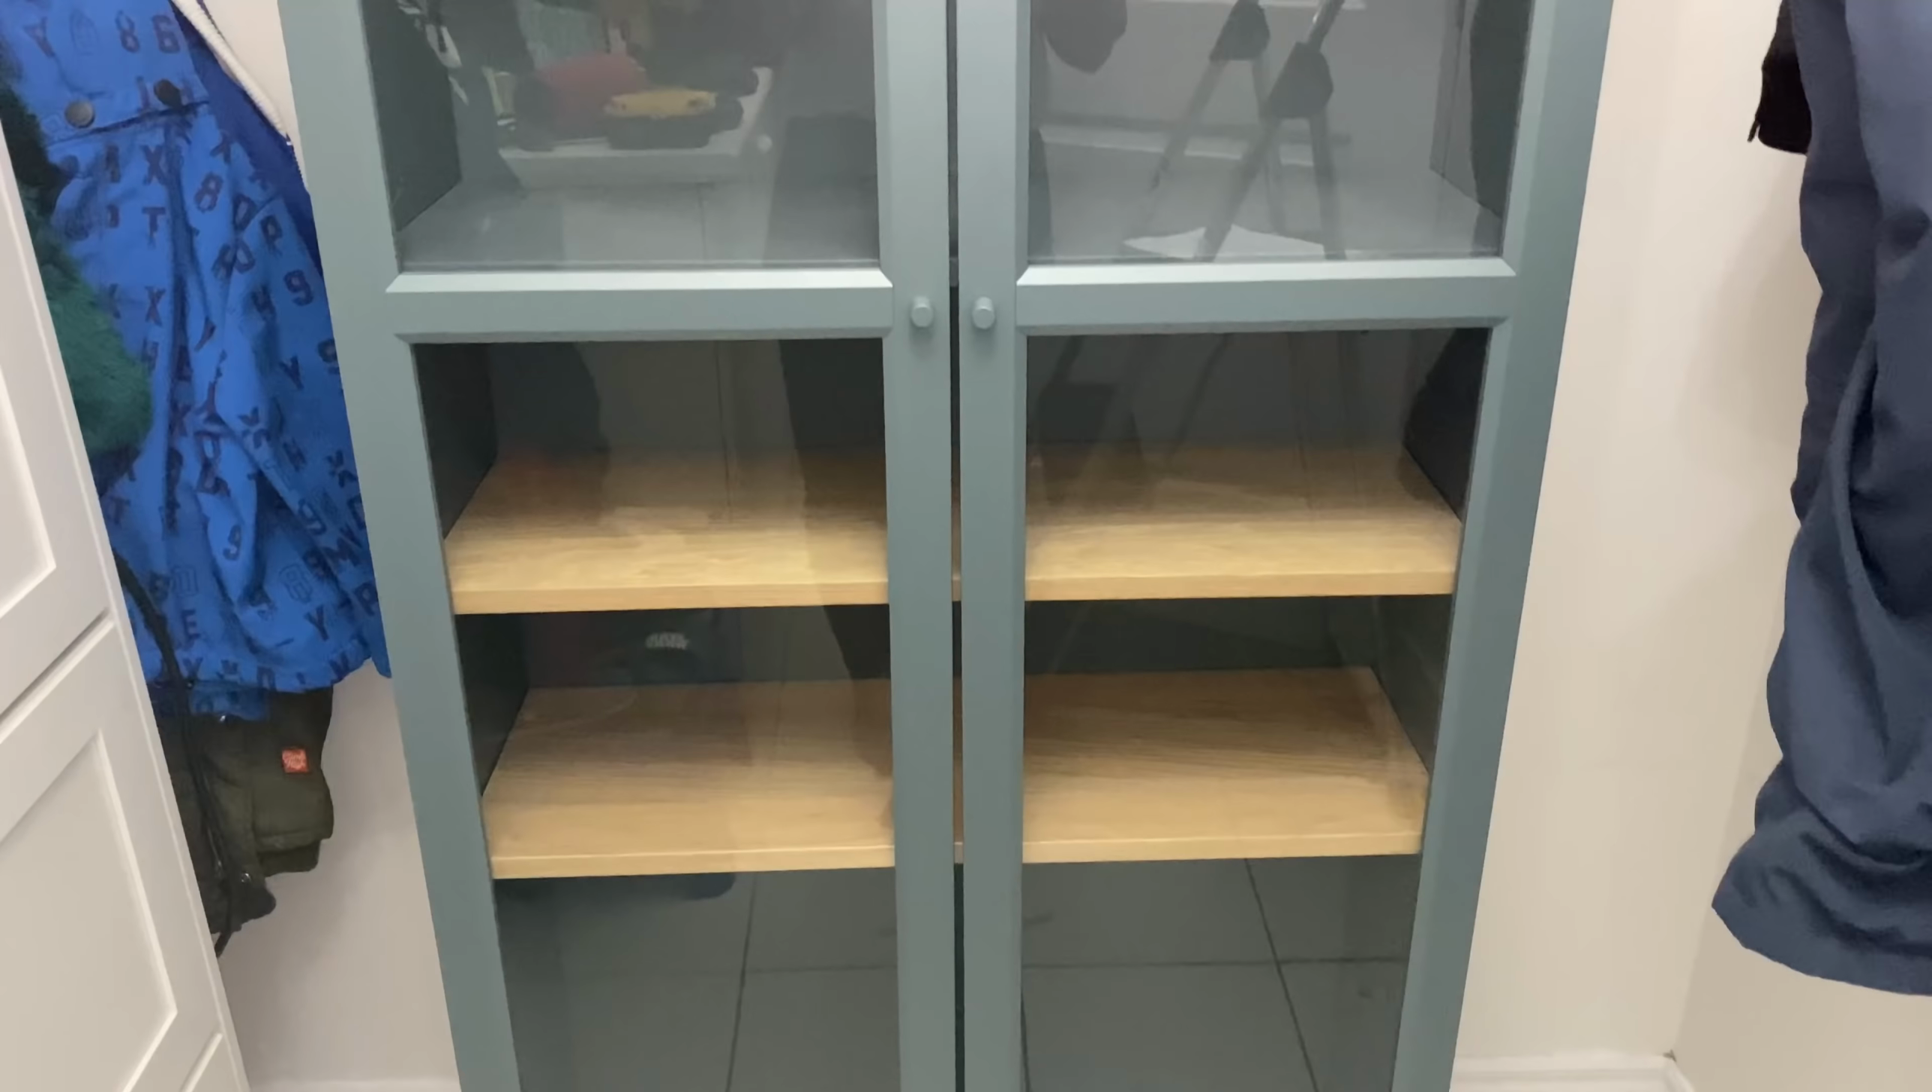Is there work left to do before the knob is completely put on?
No.